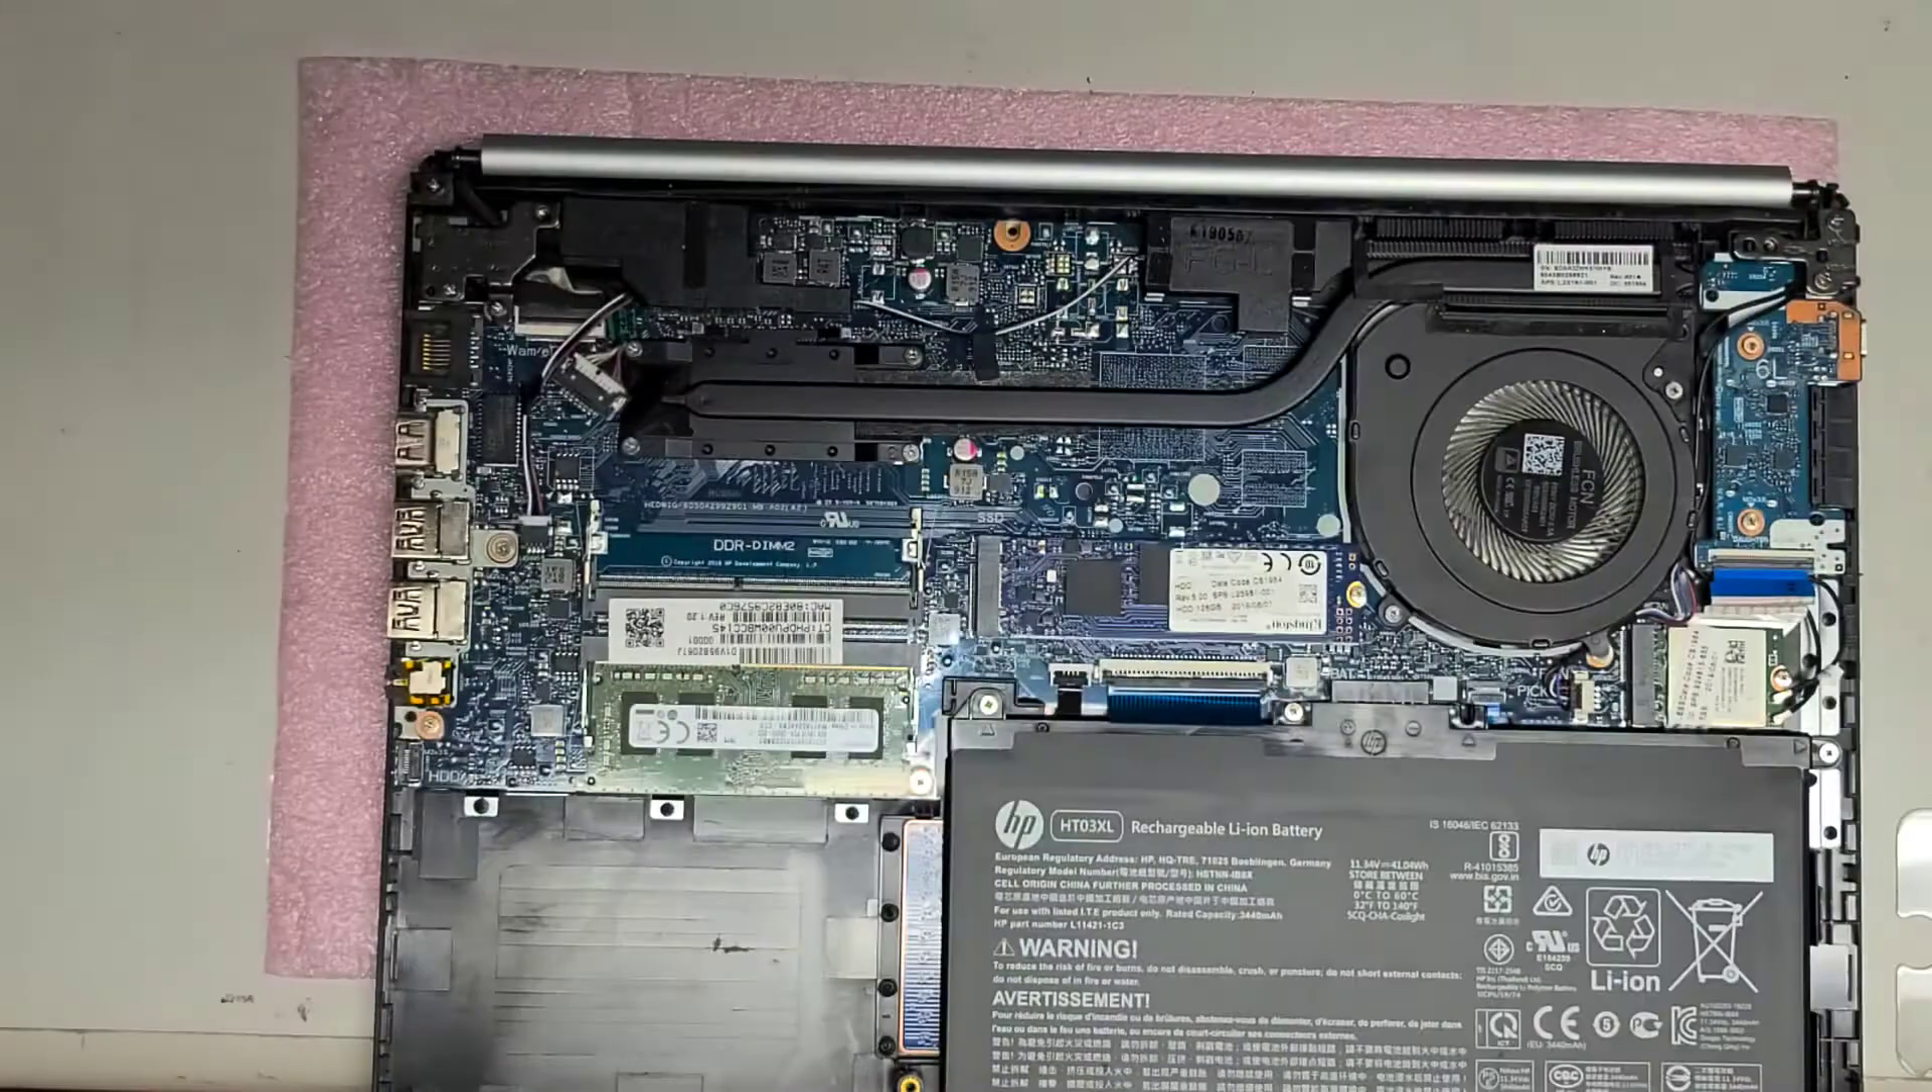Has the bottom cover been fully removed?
Yes.